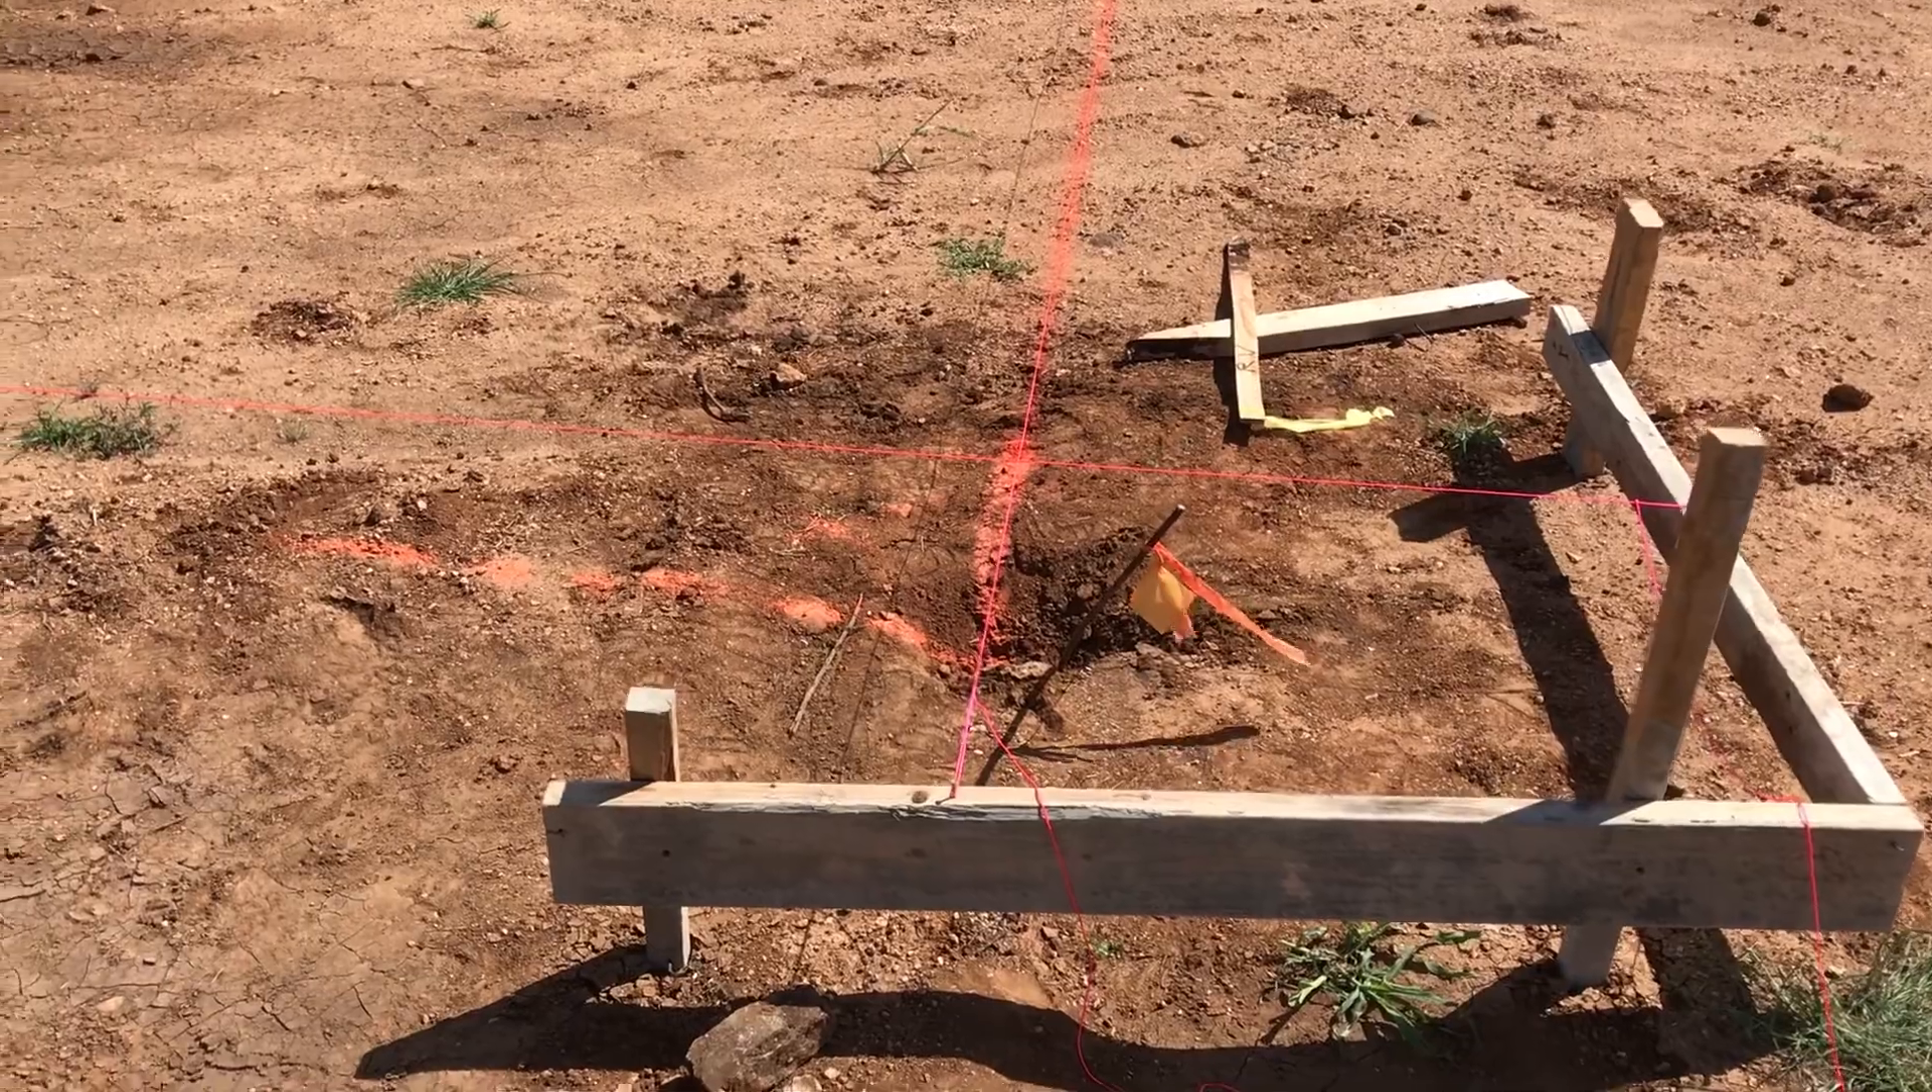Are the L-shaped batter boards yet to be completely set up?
No.